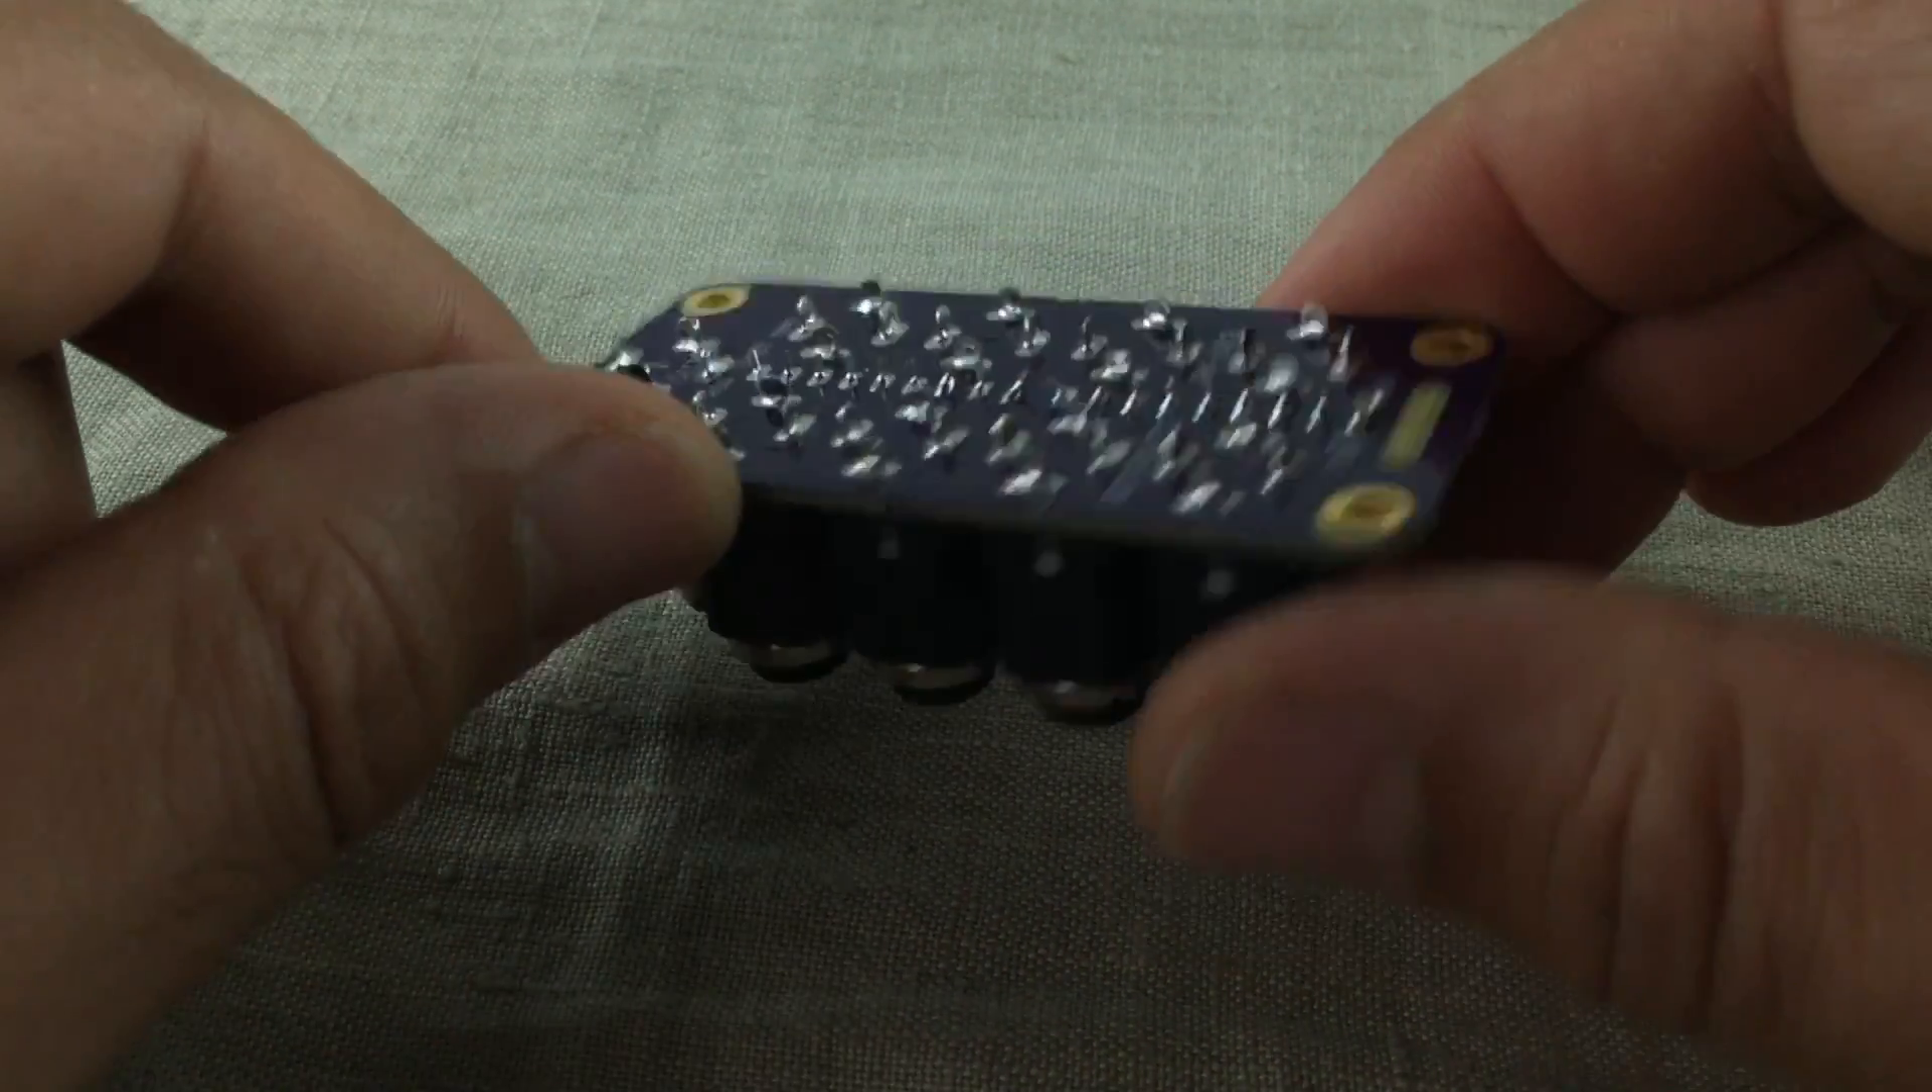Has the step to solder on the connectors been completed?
Yes.